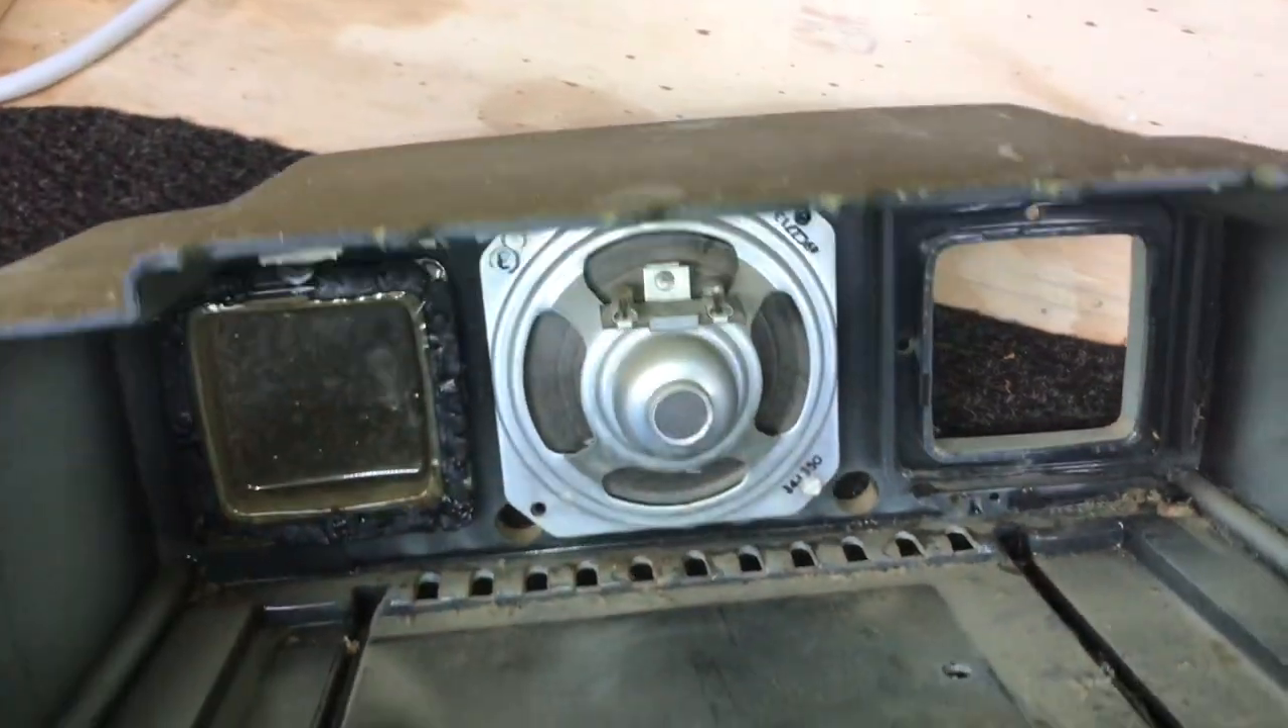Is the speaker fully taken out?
No.